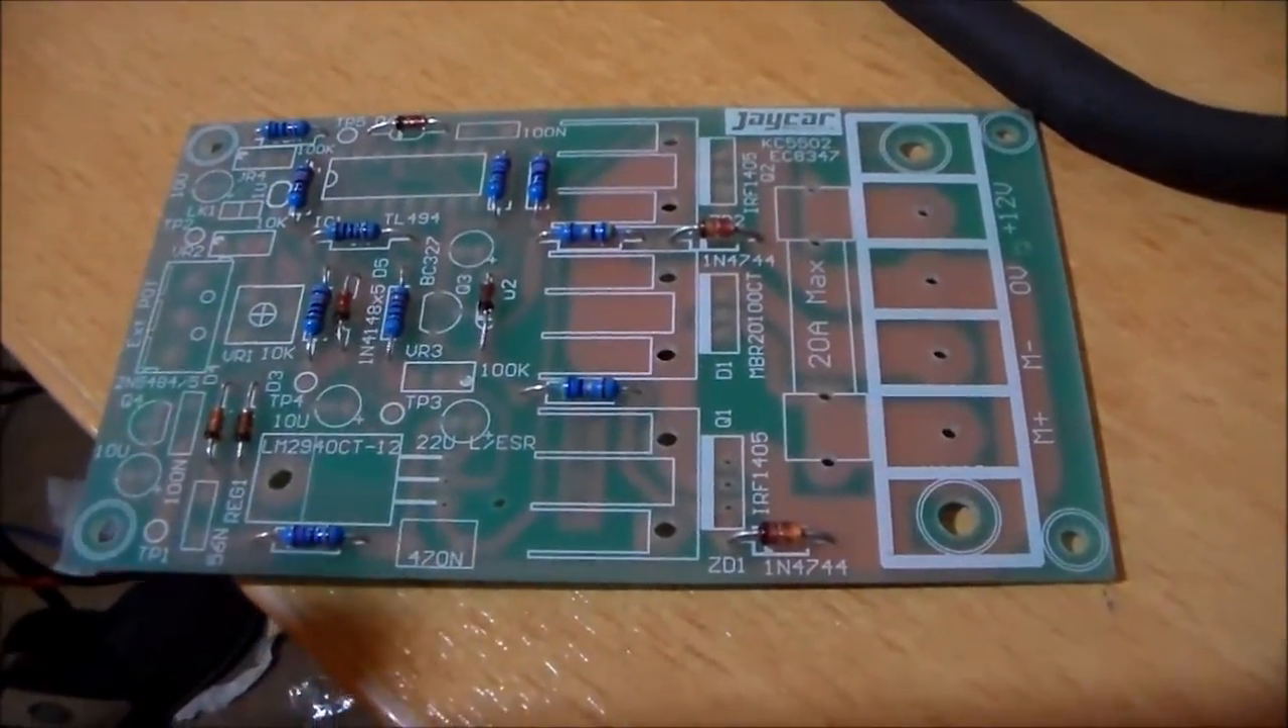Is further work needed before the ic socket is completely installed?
Yes.